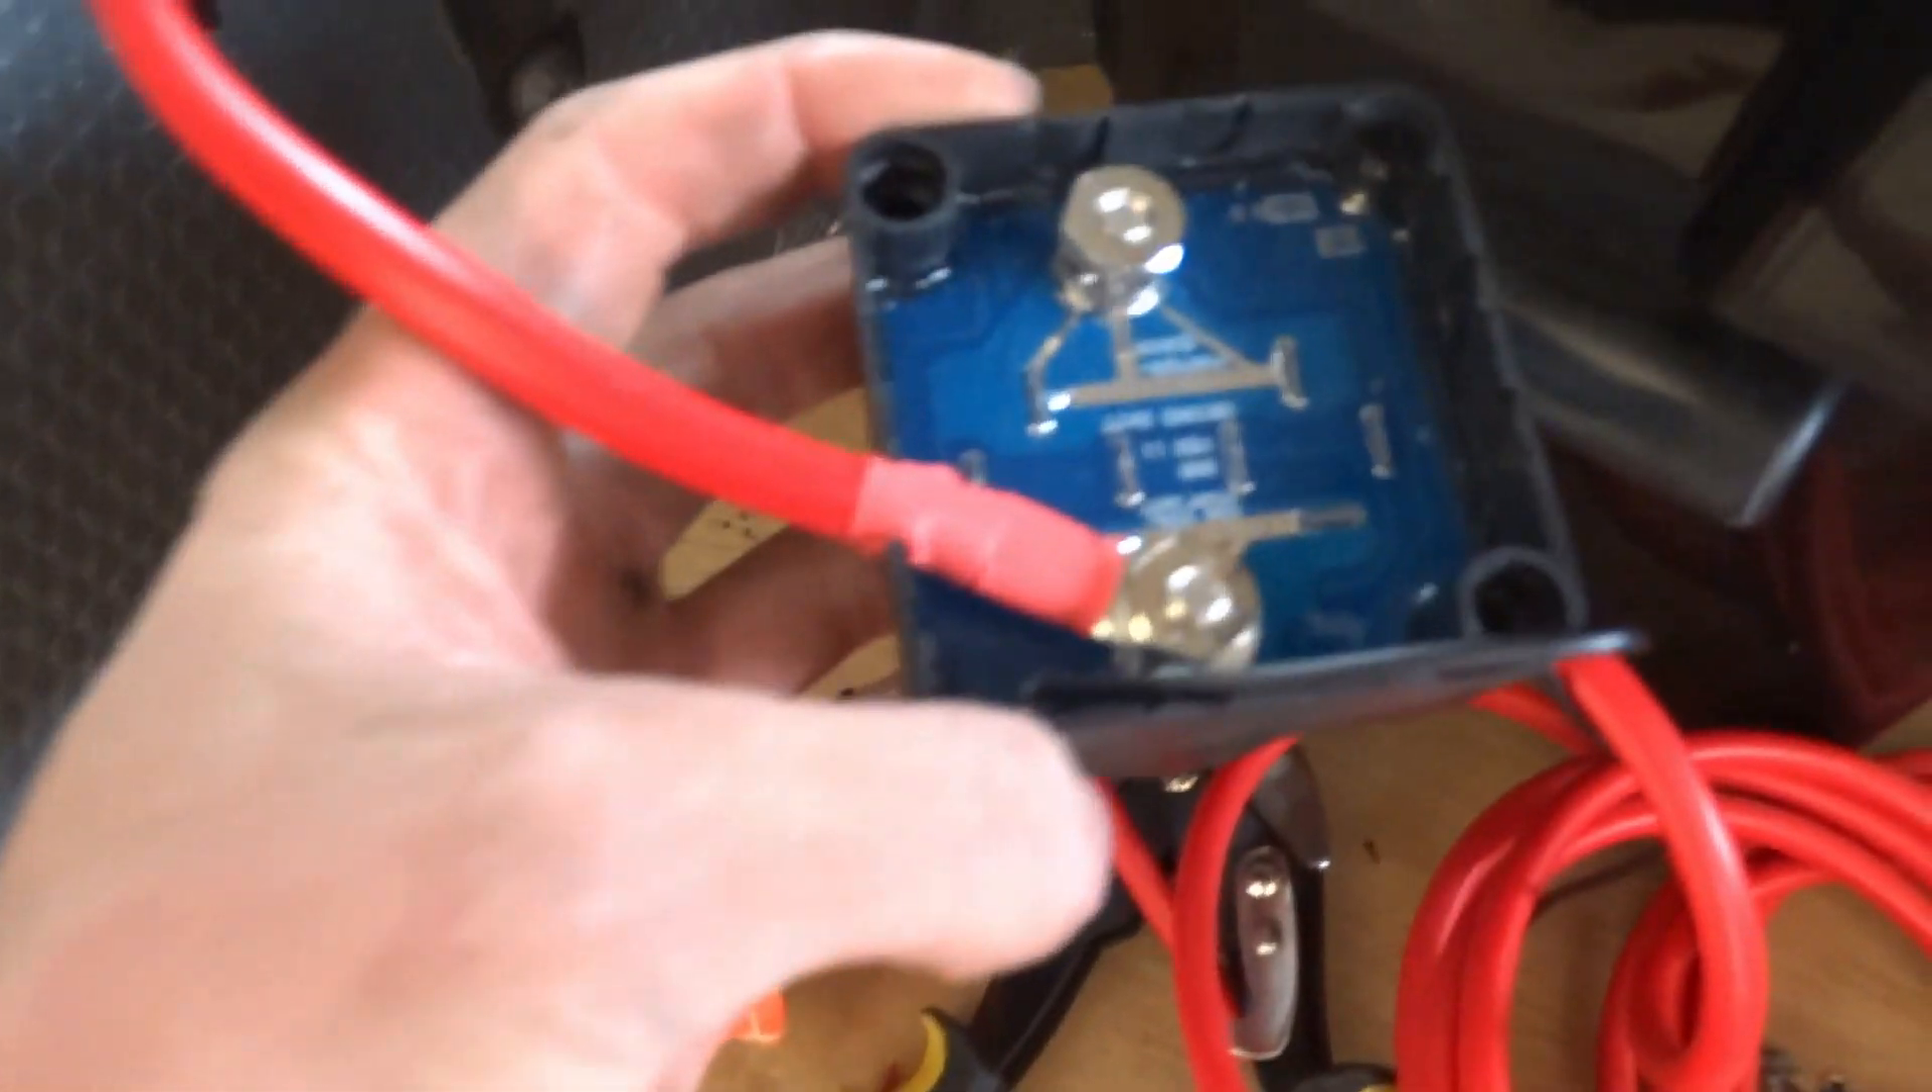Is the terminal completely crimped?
Yes.